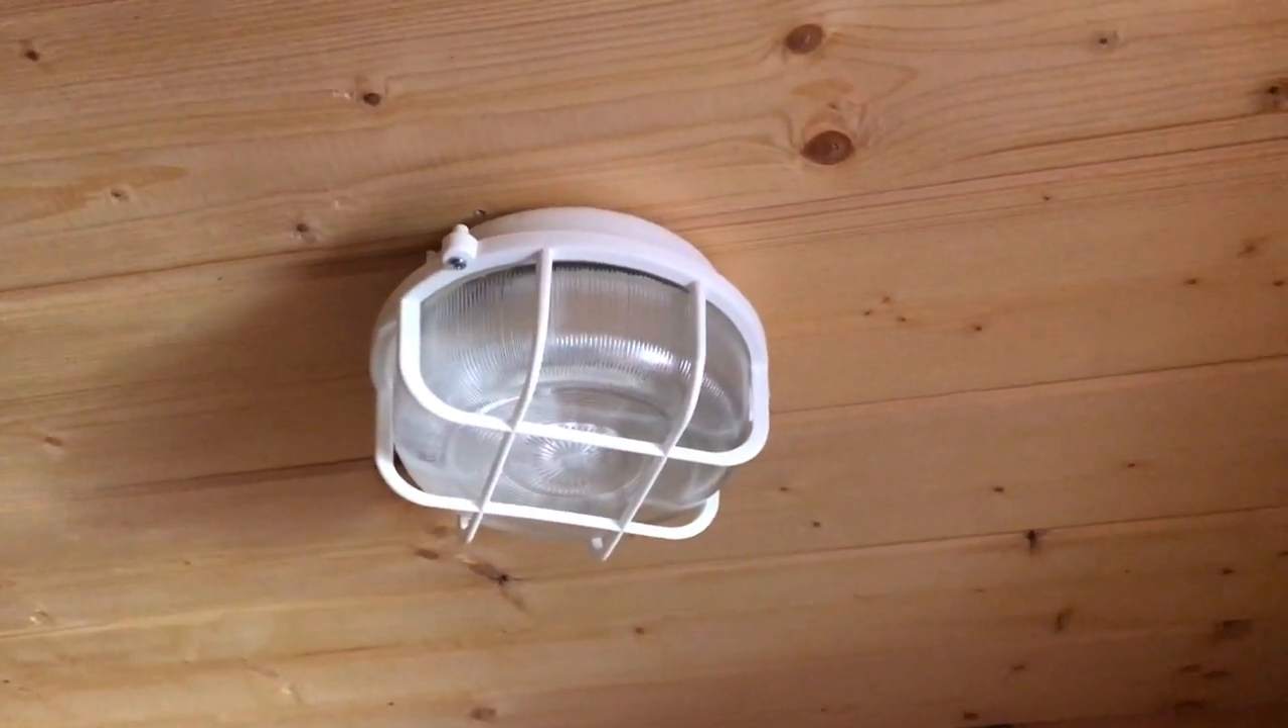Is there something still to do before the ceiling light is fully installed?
No.